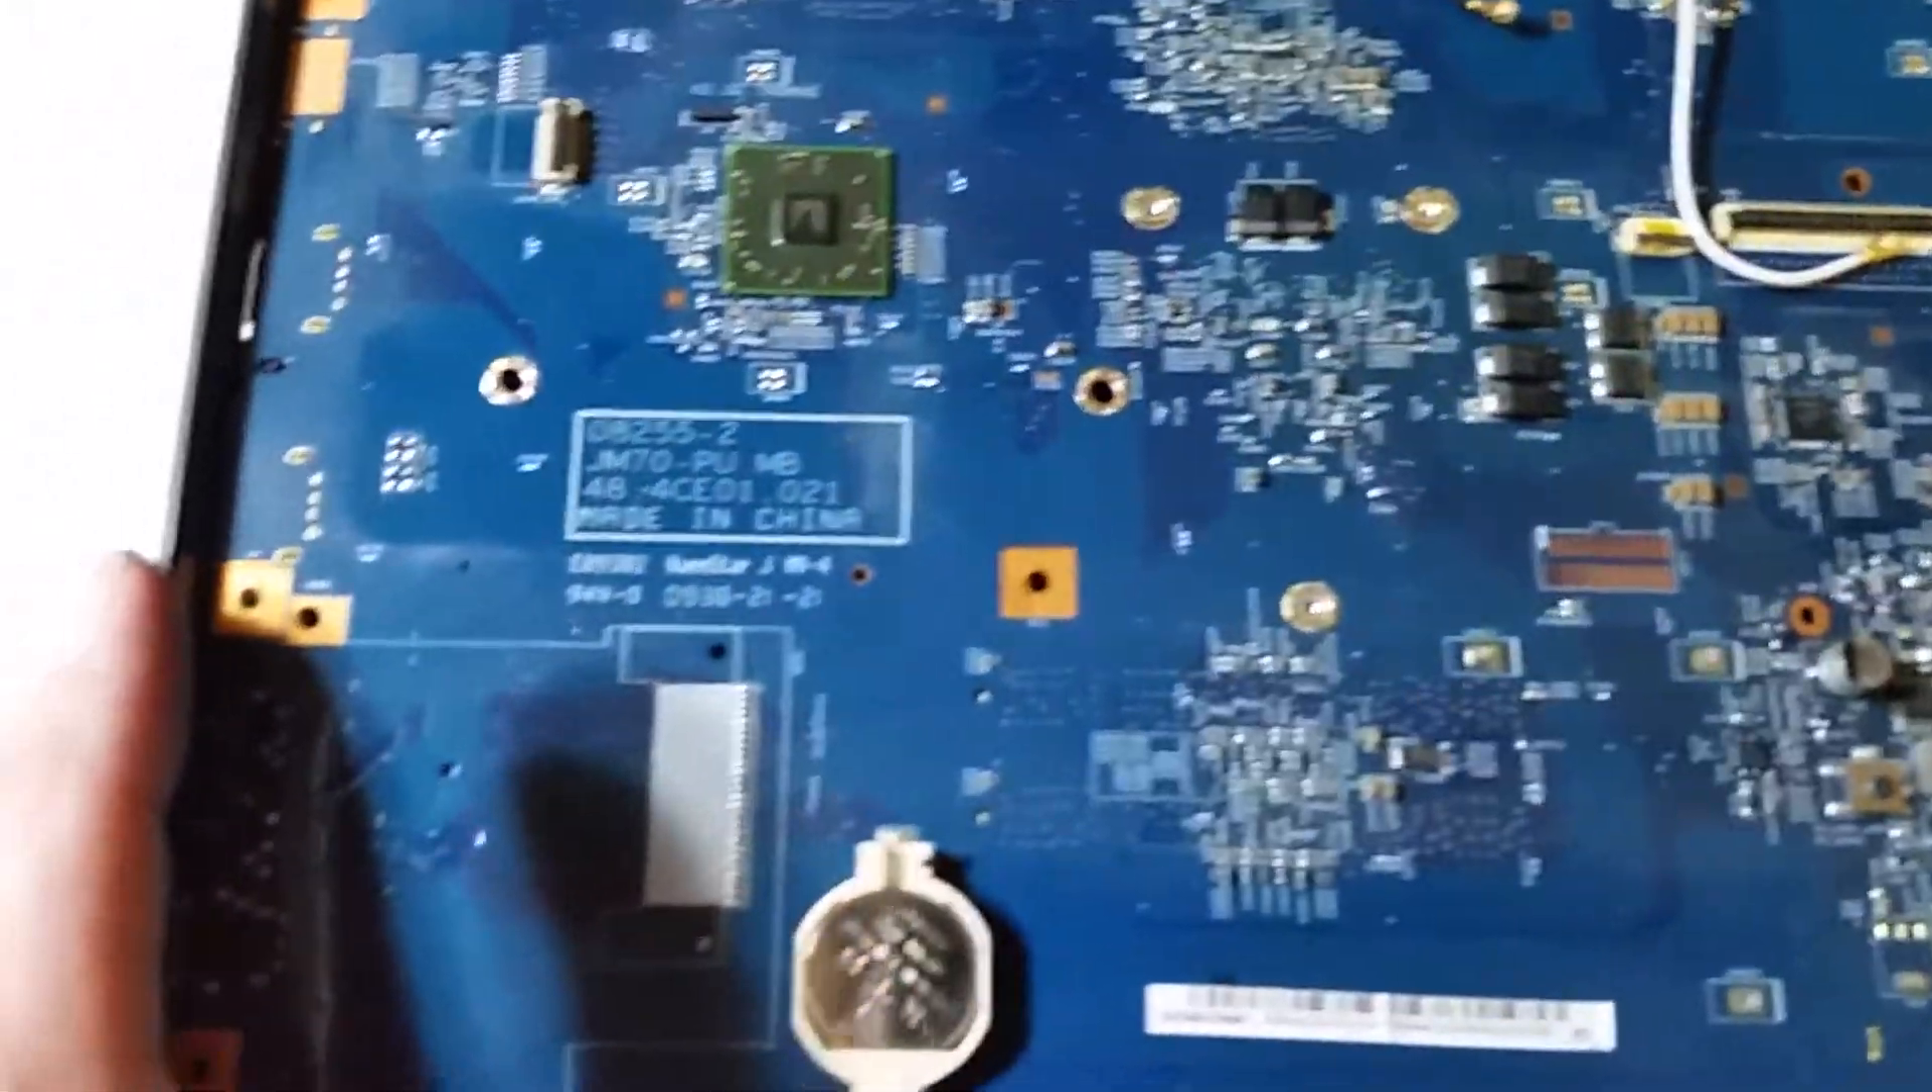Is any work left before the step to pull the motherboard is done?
Yes.